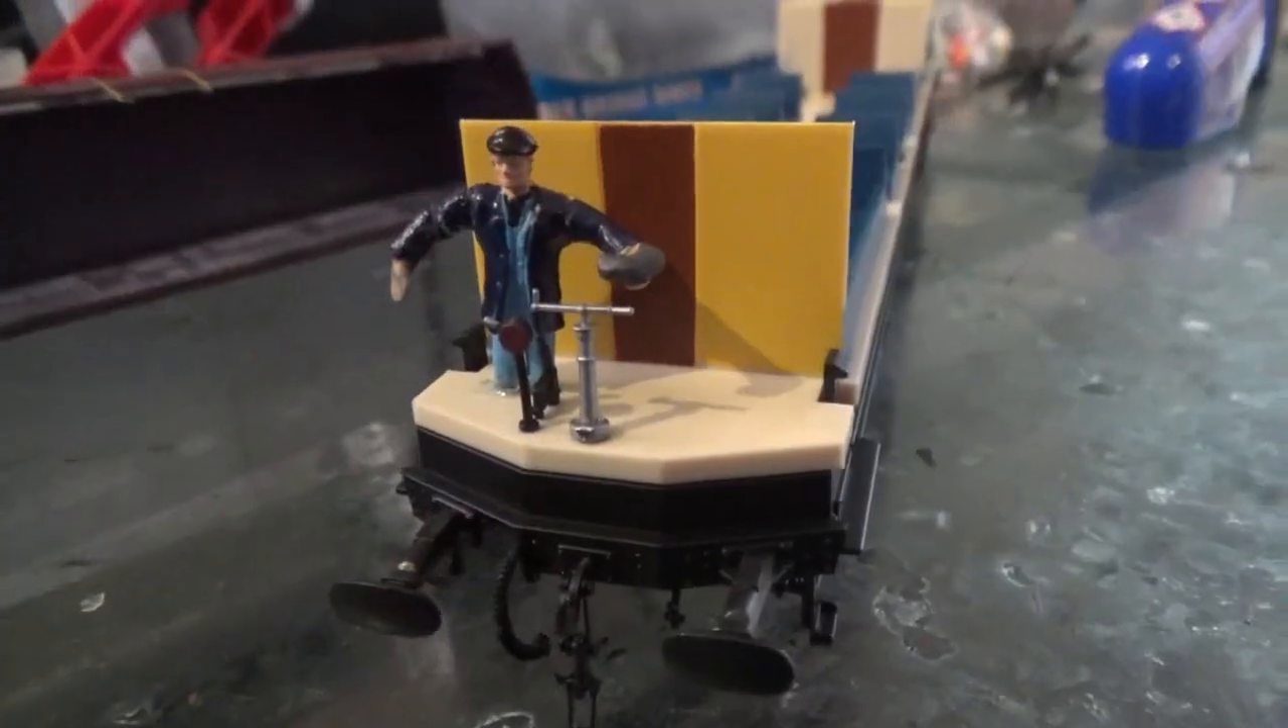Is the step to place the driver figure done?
Yes.